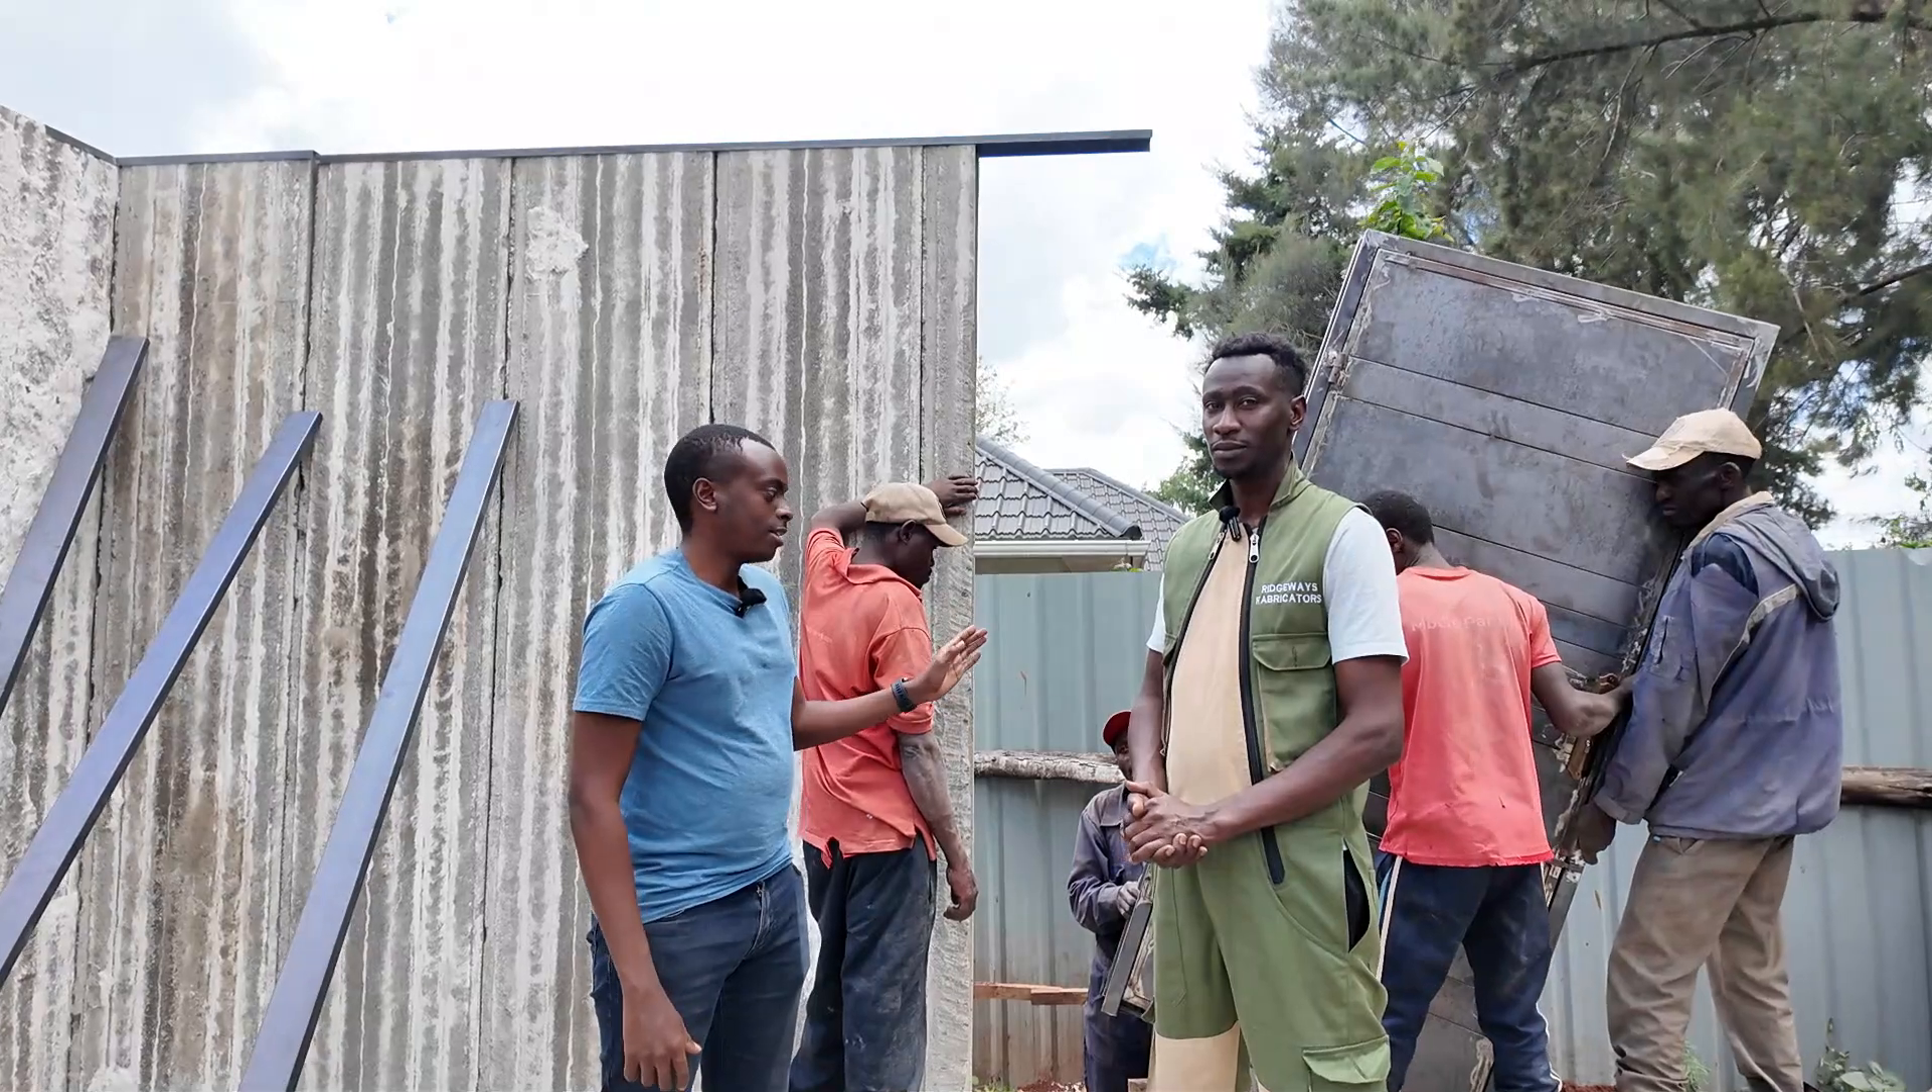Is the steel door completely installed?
No.